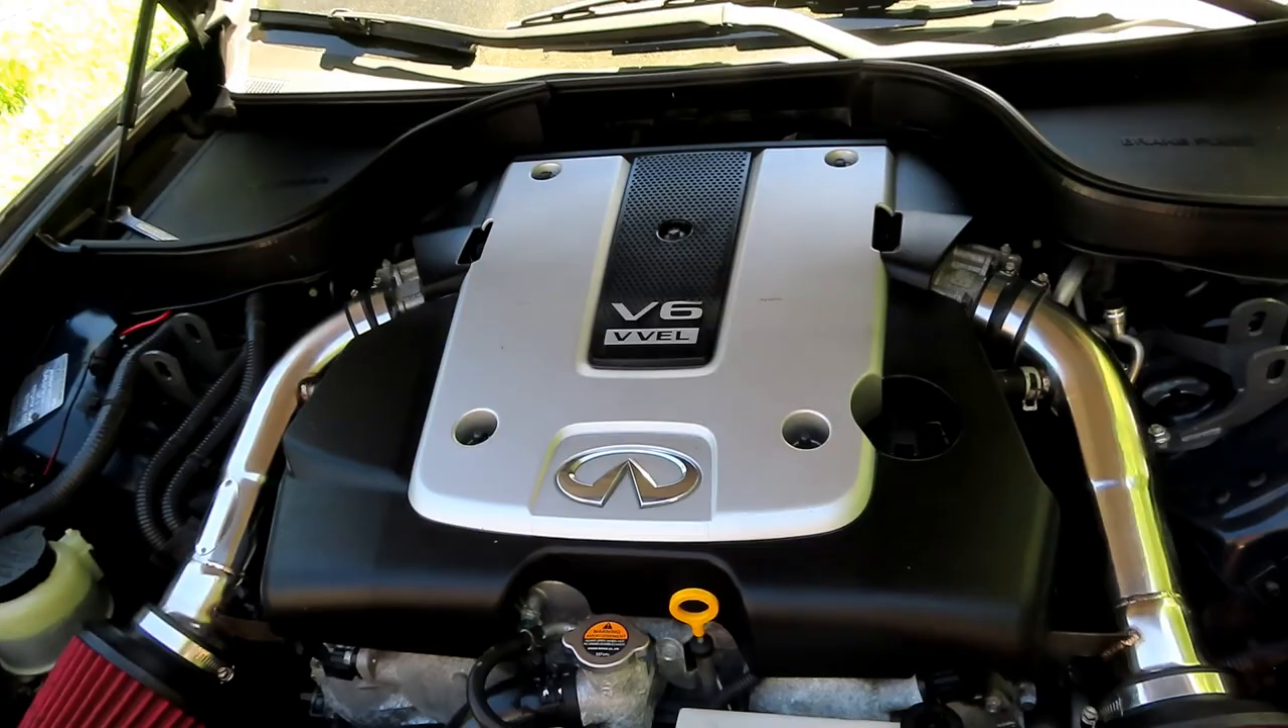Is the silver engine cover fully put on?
Yes.